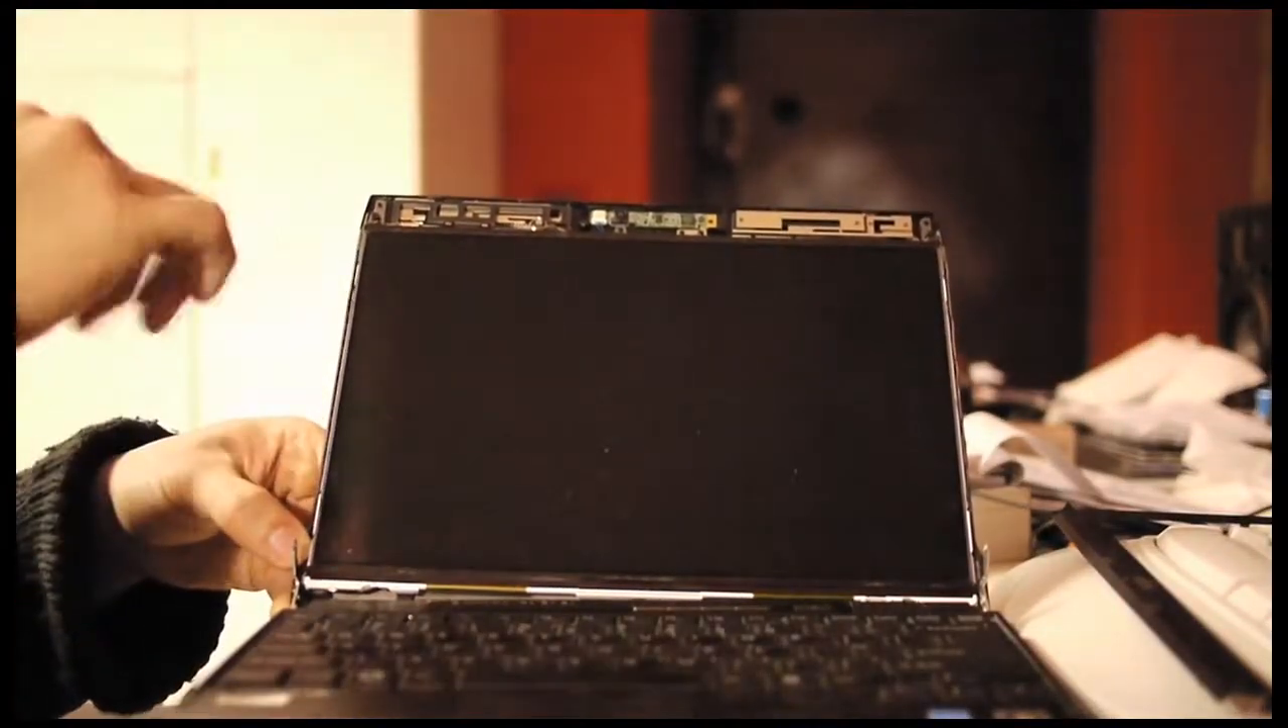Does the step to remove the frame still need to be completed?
No.